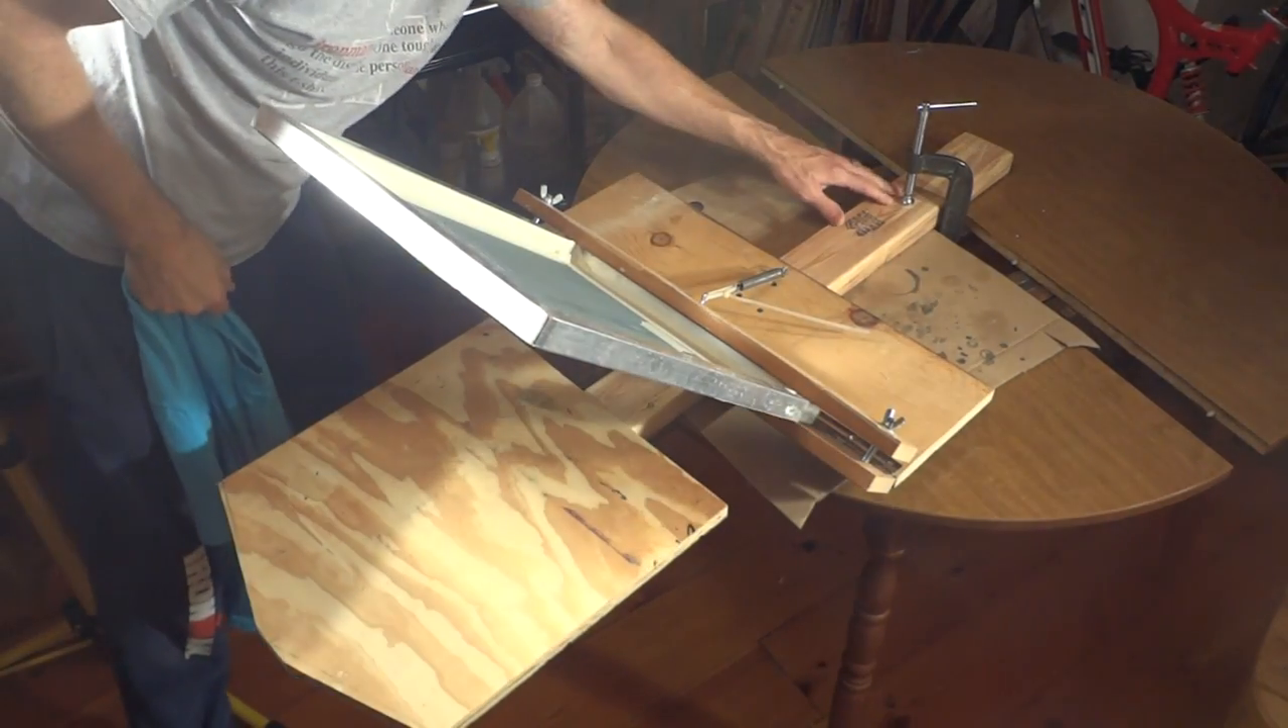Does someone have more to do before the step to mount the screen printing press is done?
No.